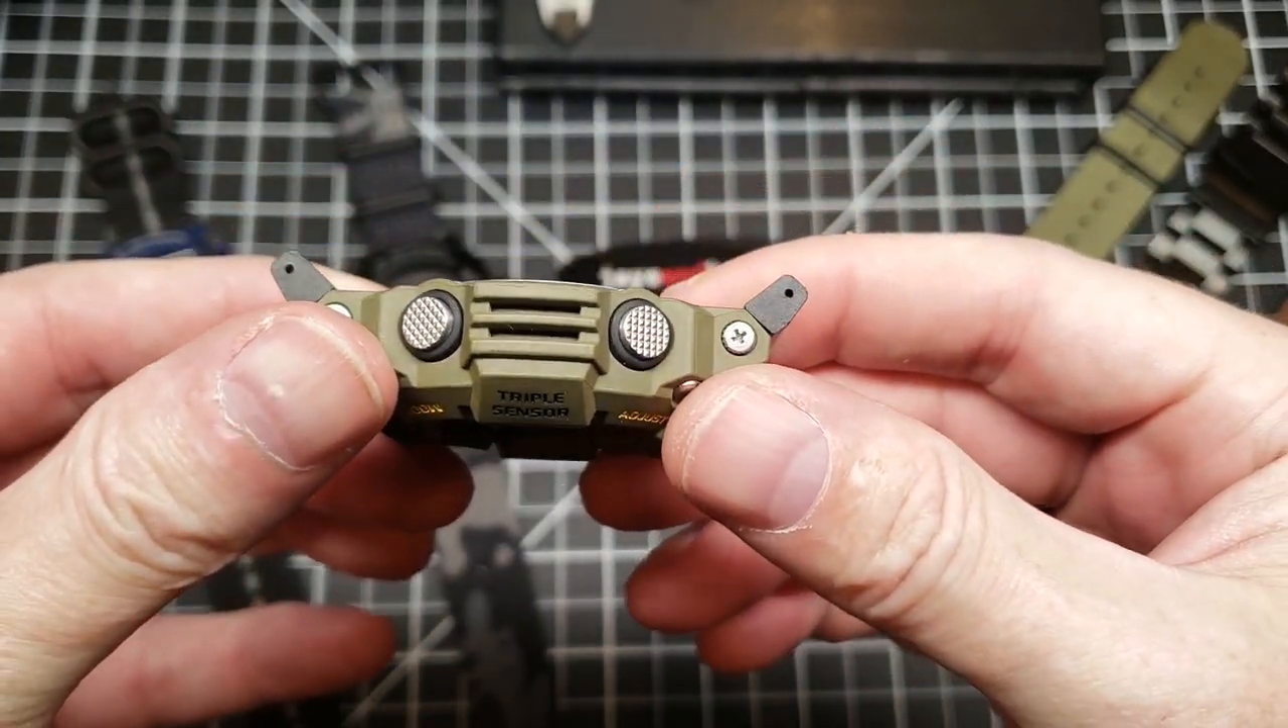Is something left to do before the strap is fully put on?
Yes.